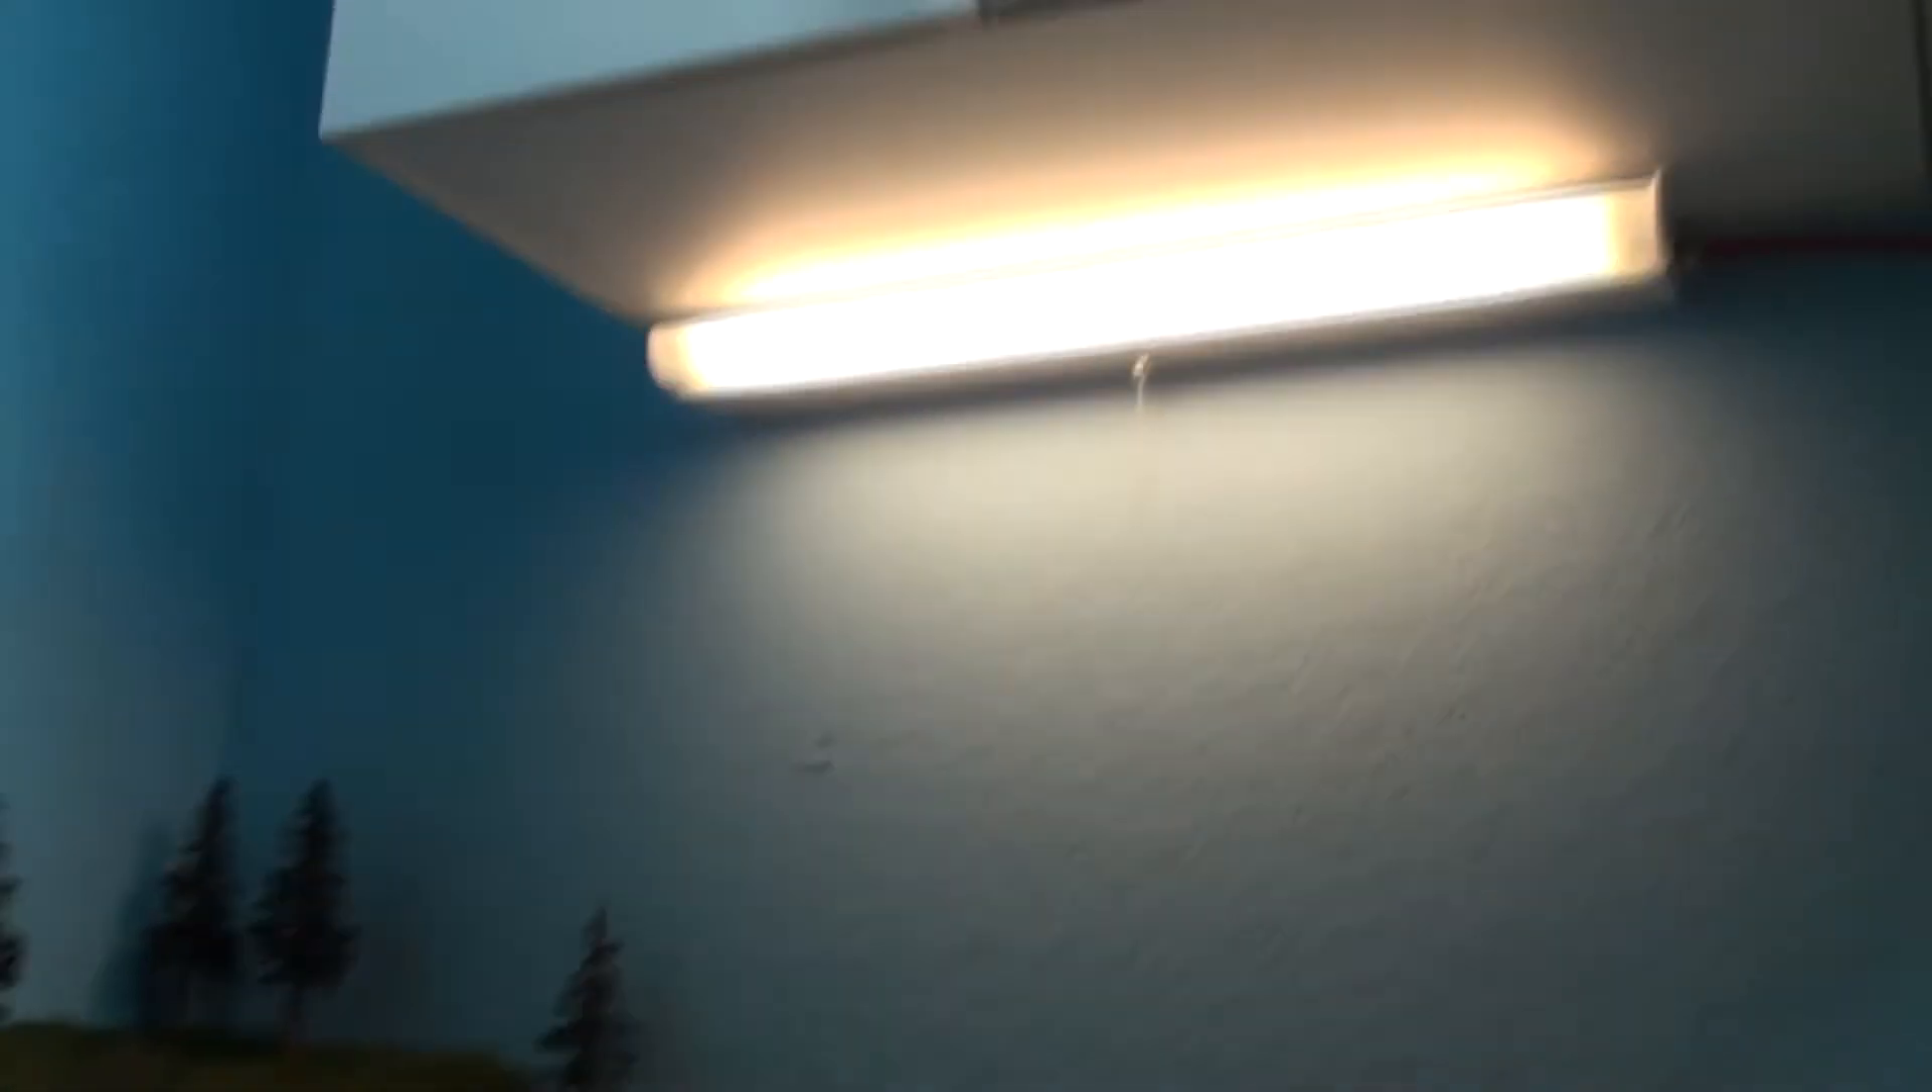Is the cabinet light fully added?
Yes.